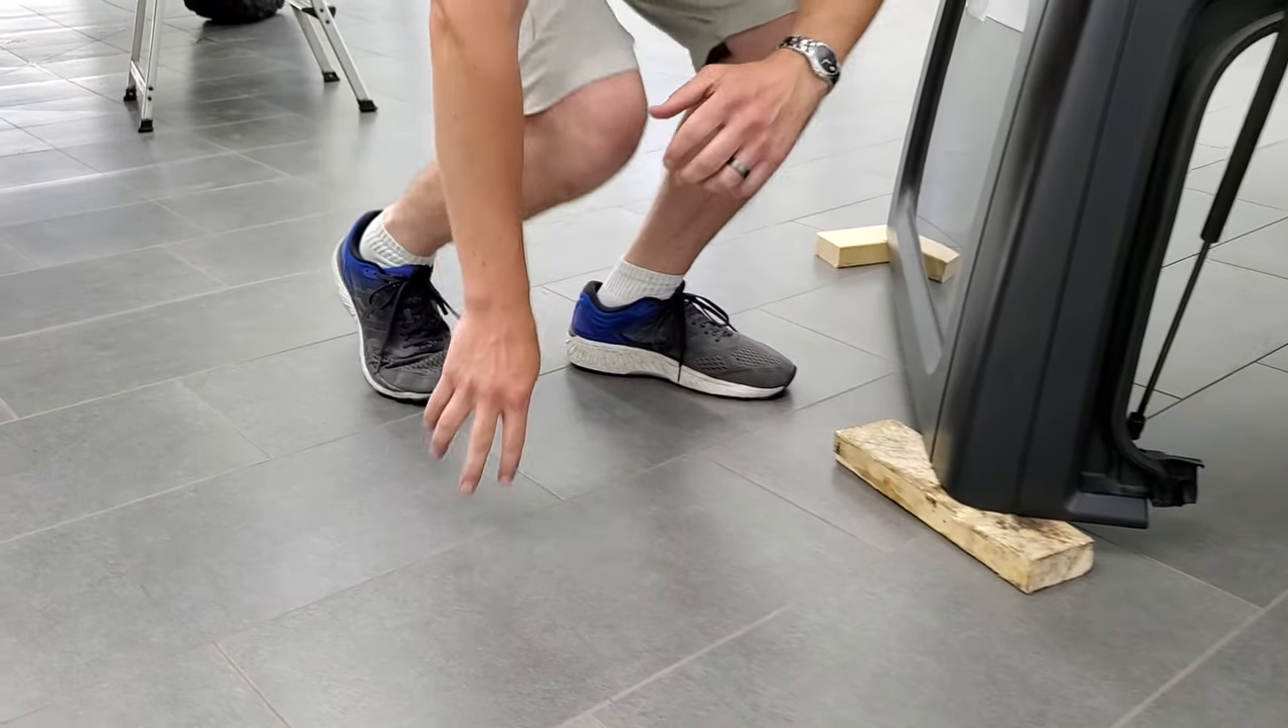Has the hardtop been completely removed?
Yes.